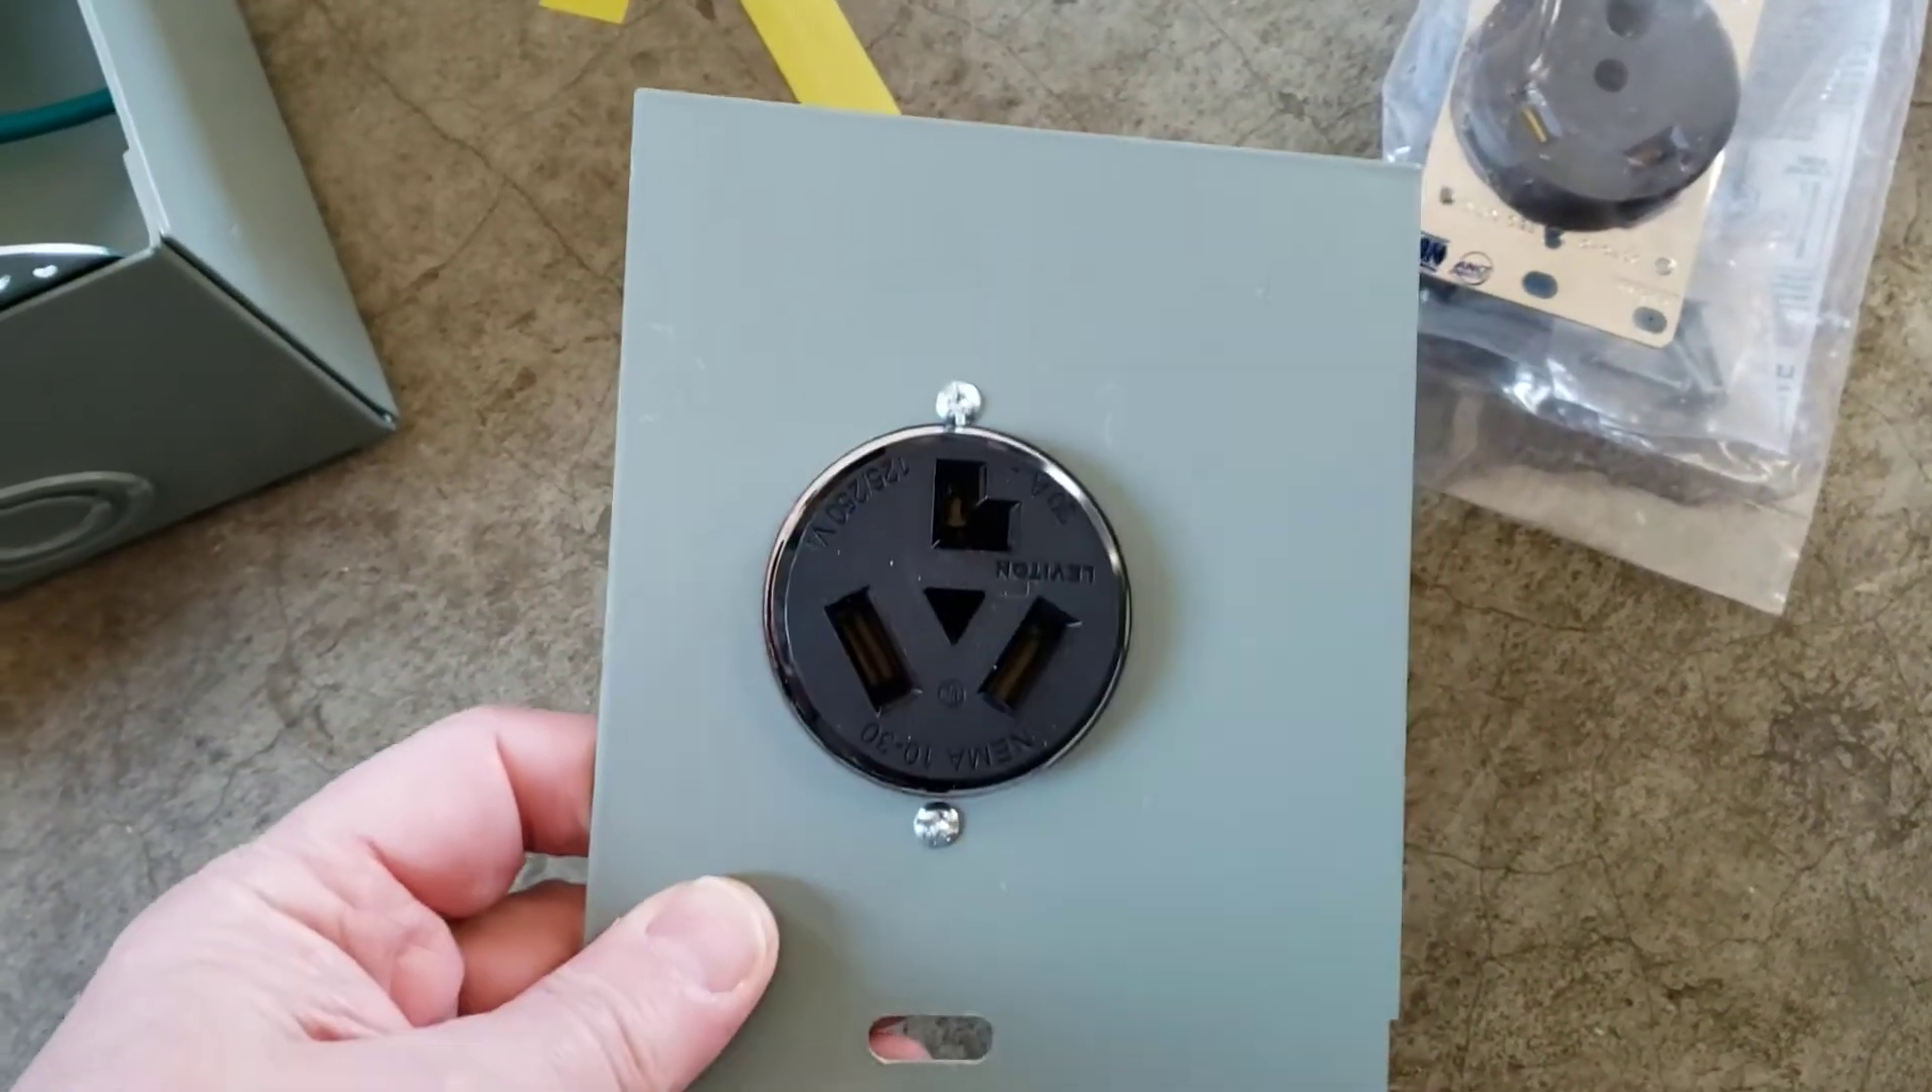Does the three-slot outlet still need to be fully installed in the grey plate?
No.